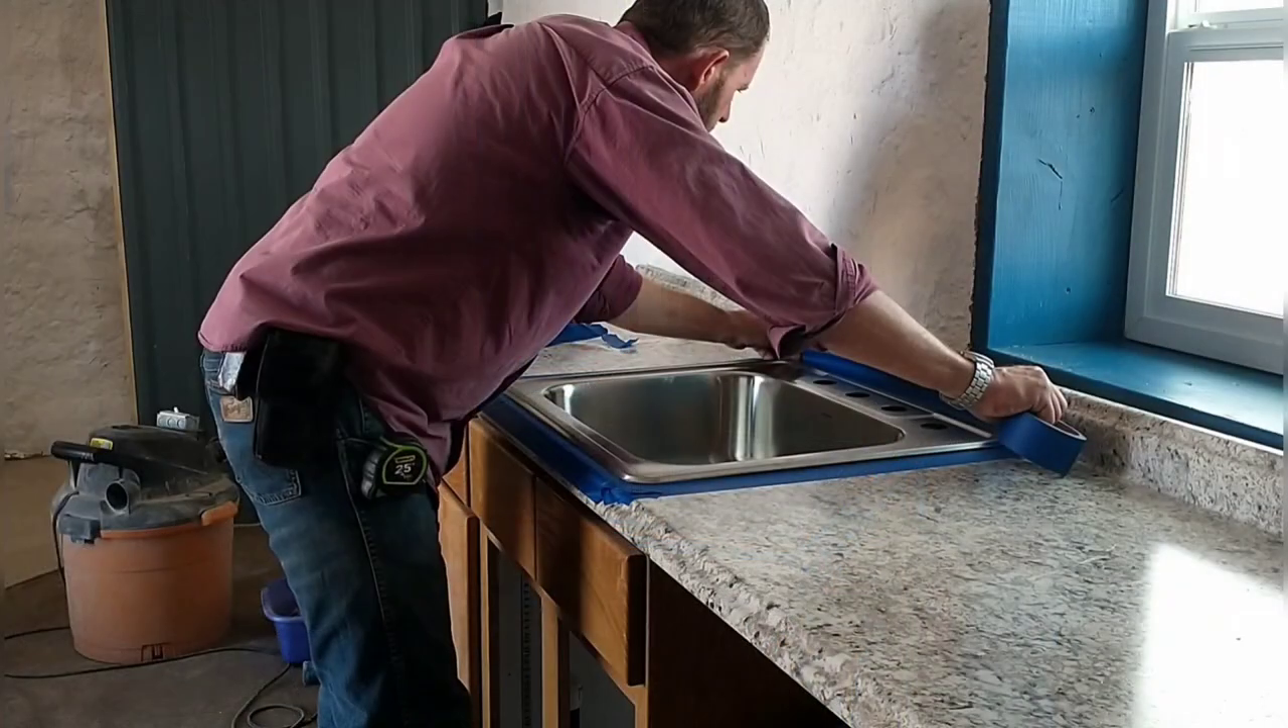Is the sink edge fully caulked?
No.